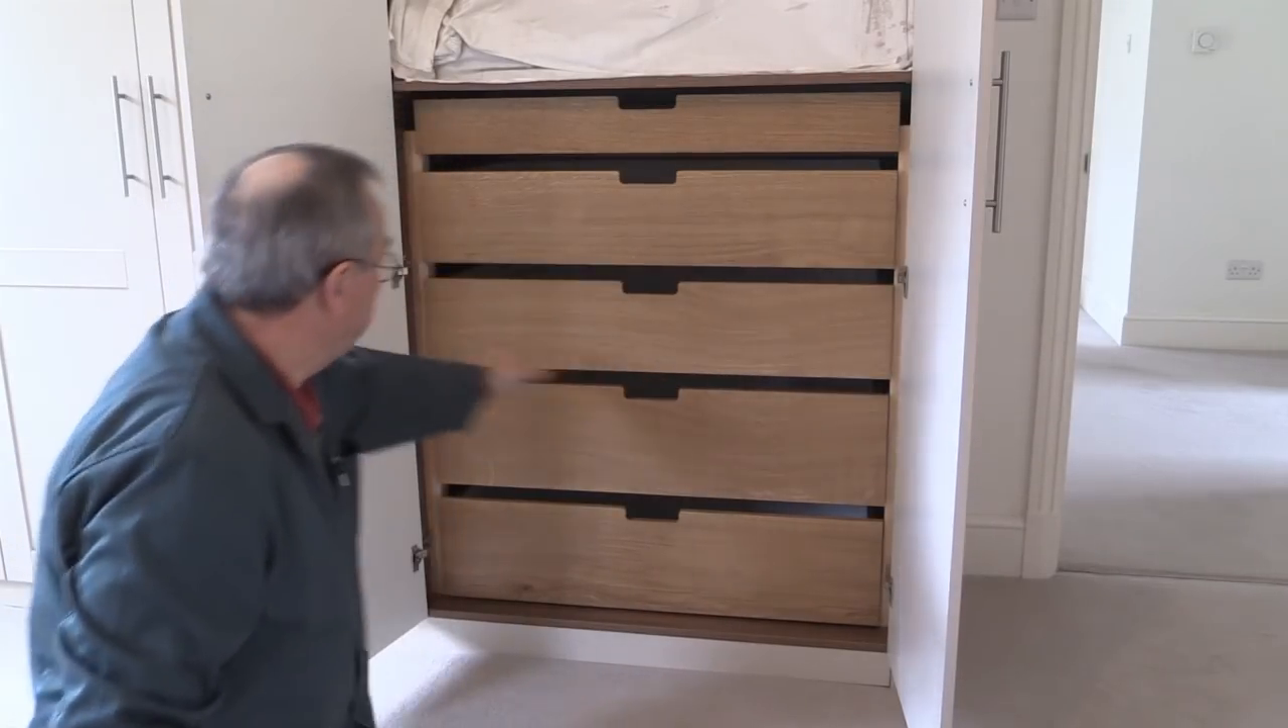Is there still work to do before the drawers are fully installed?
No.